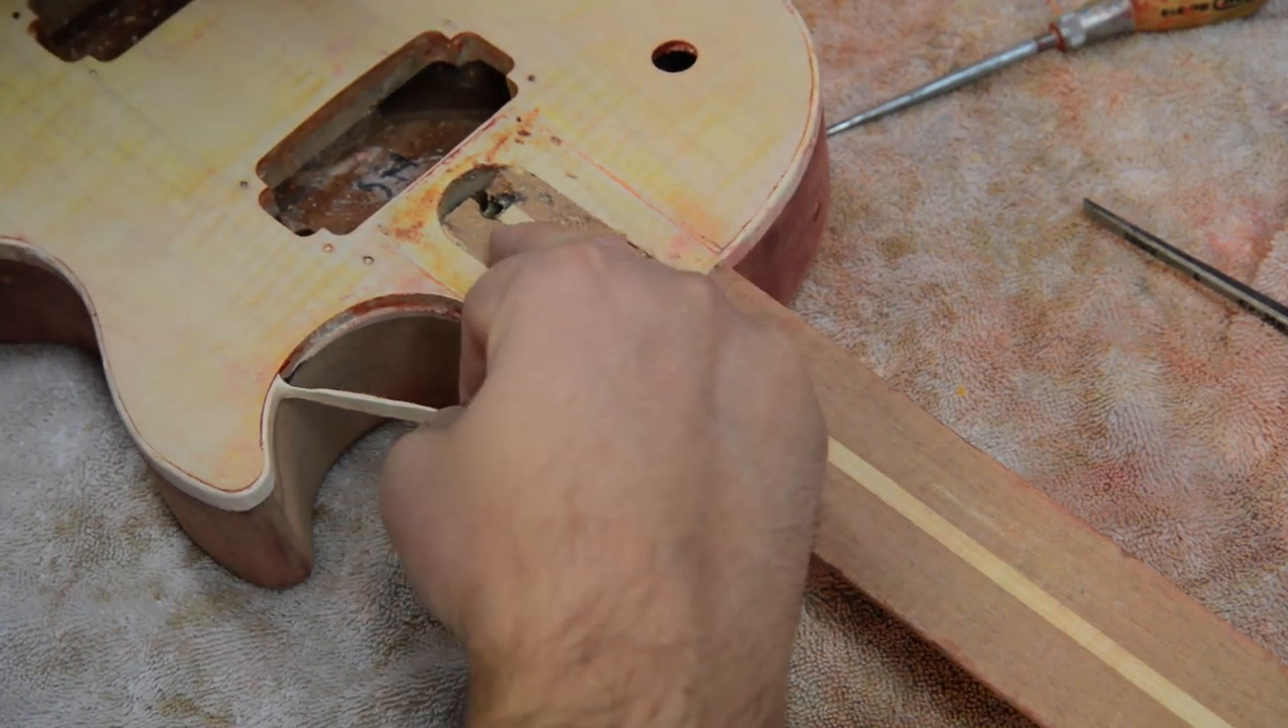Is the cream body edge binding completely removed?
No.